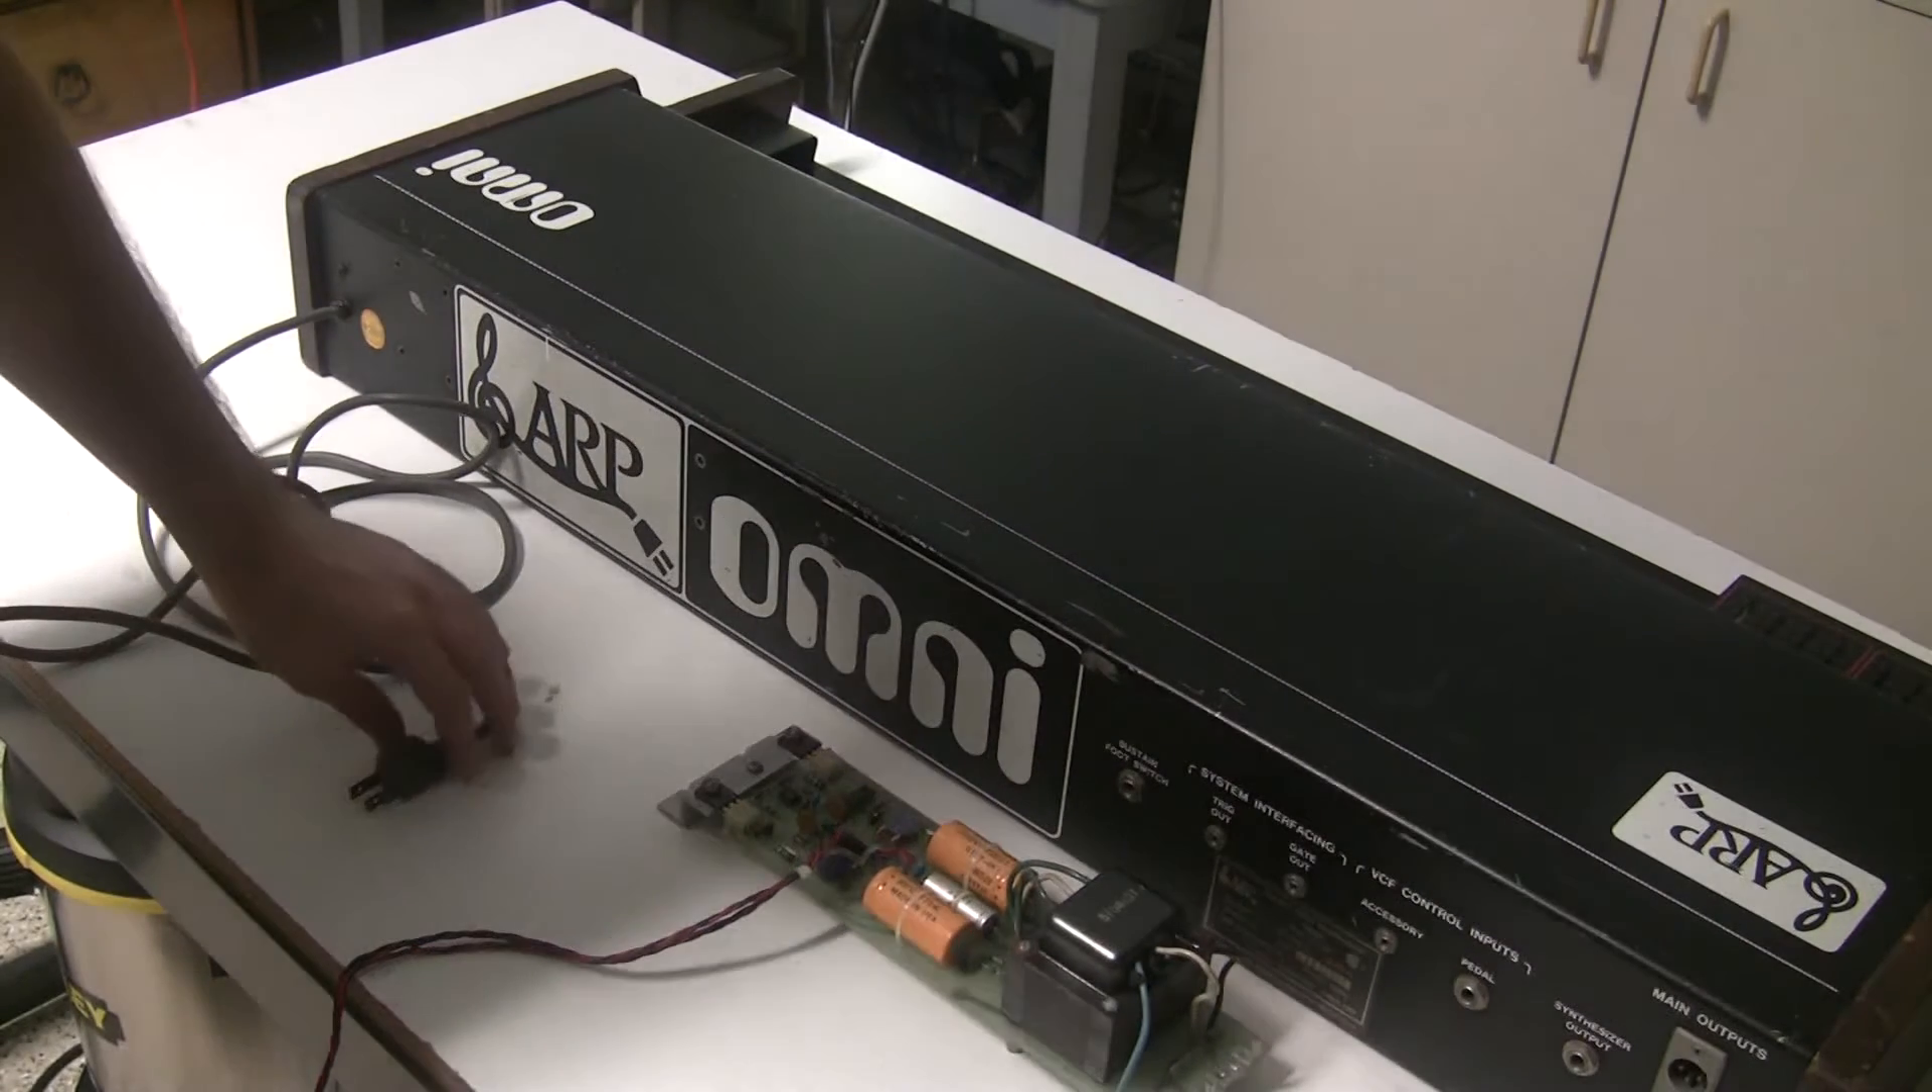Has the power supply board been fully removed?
Yes.